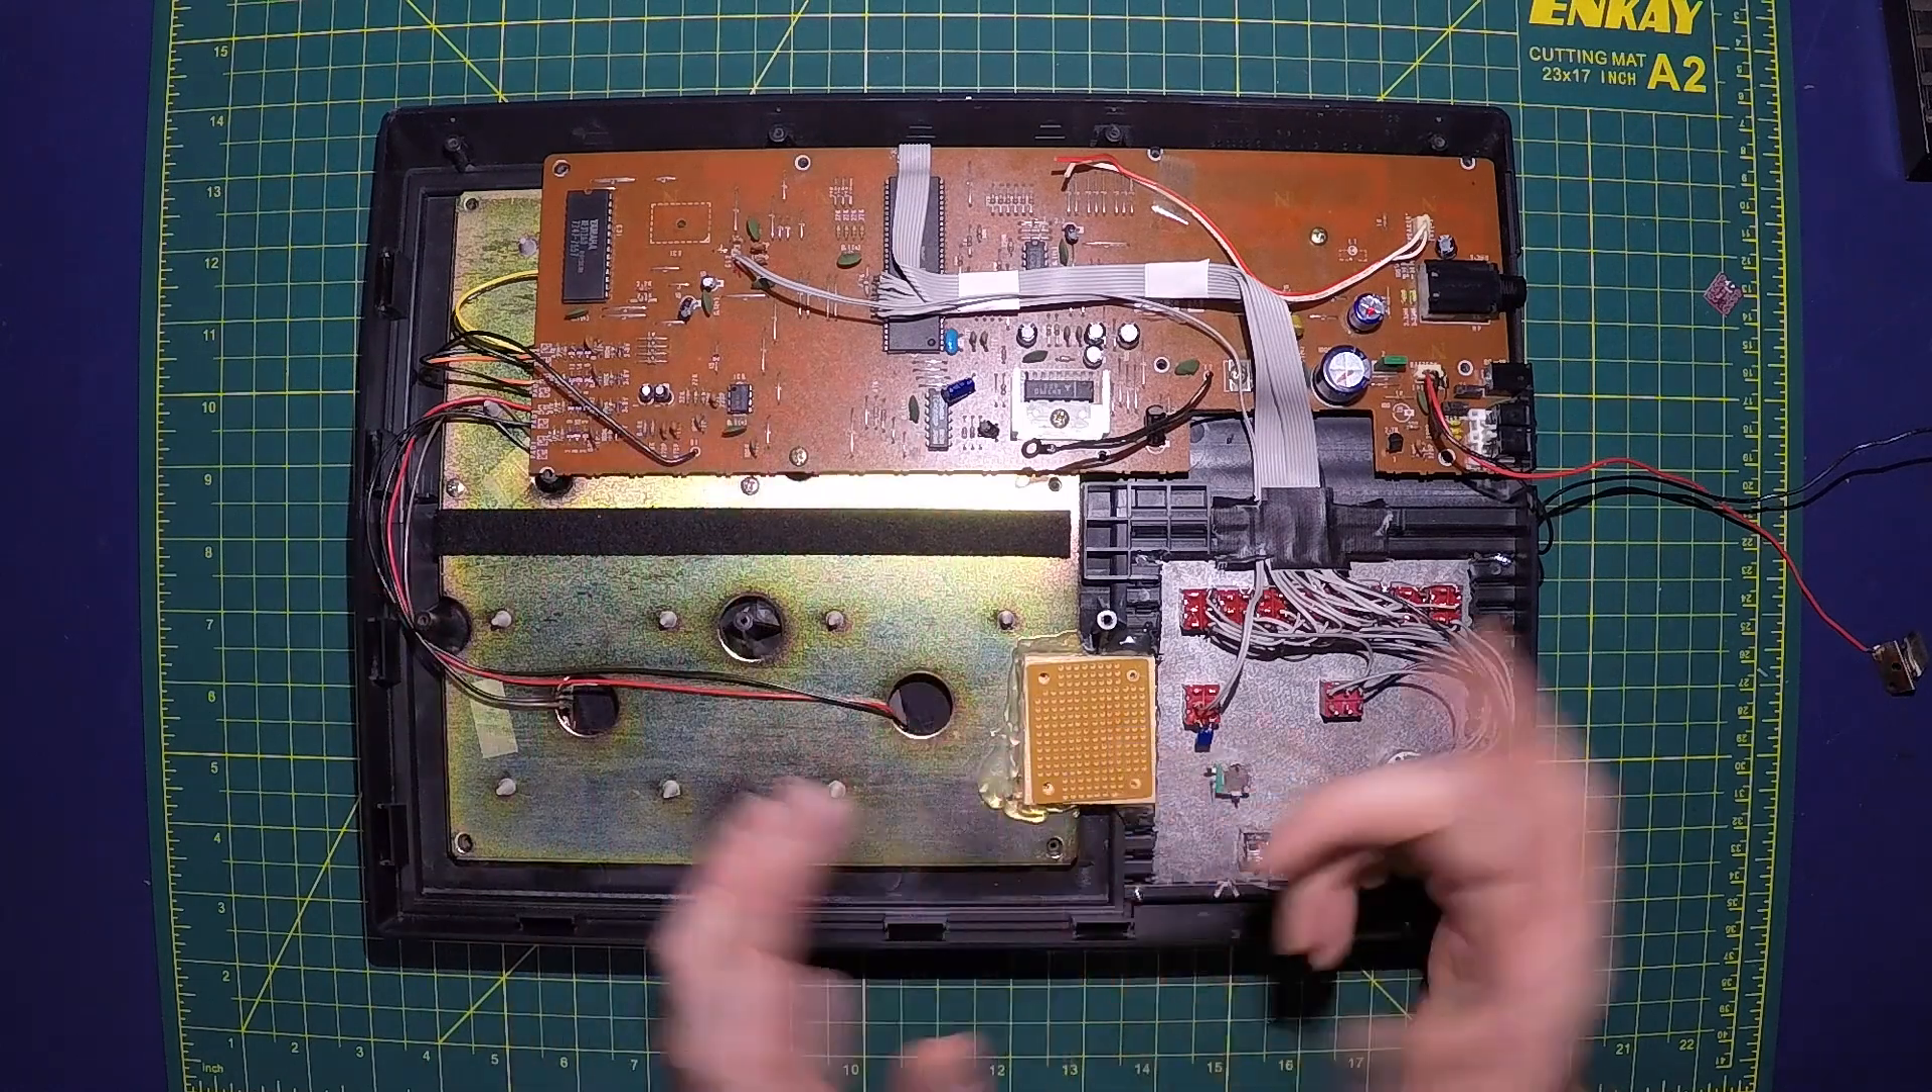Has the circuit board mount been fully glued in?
Yes.